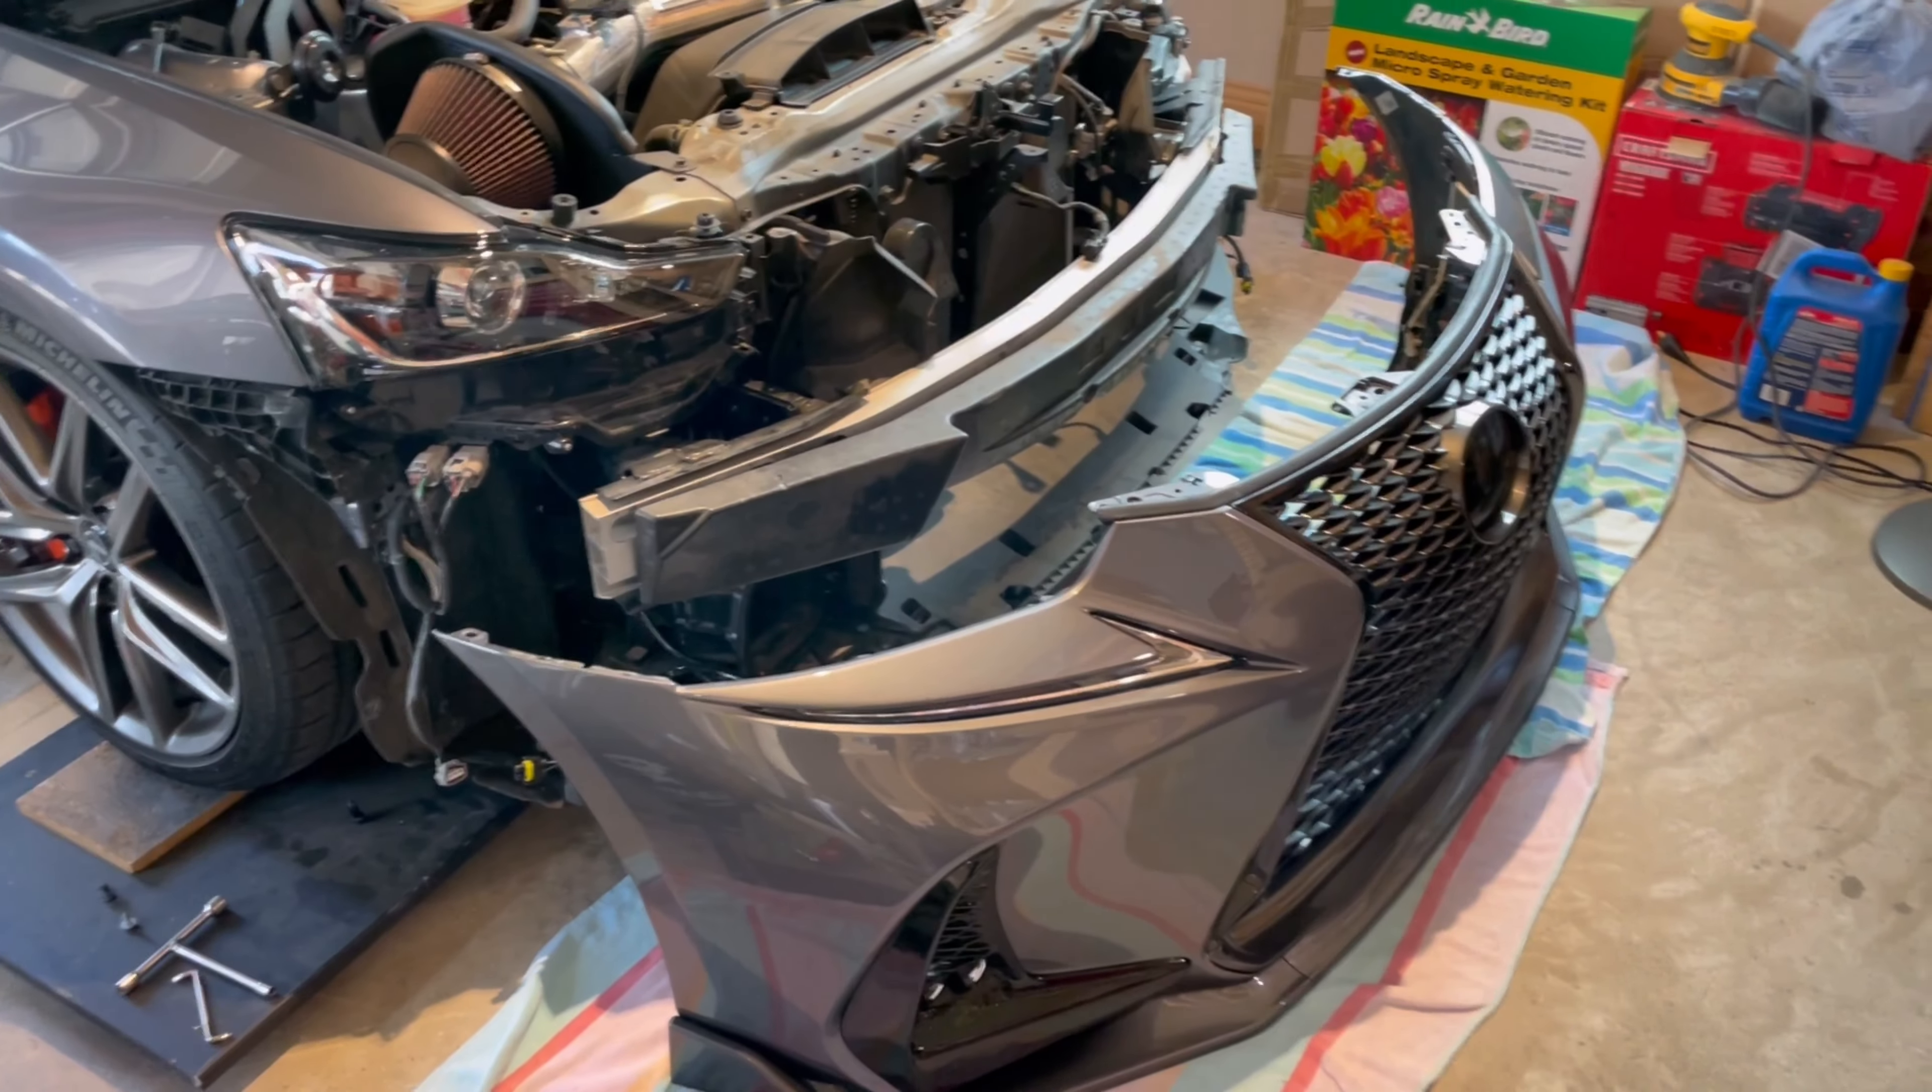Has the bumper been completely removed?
Yes.